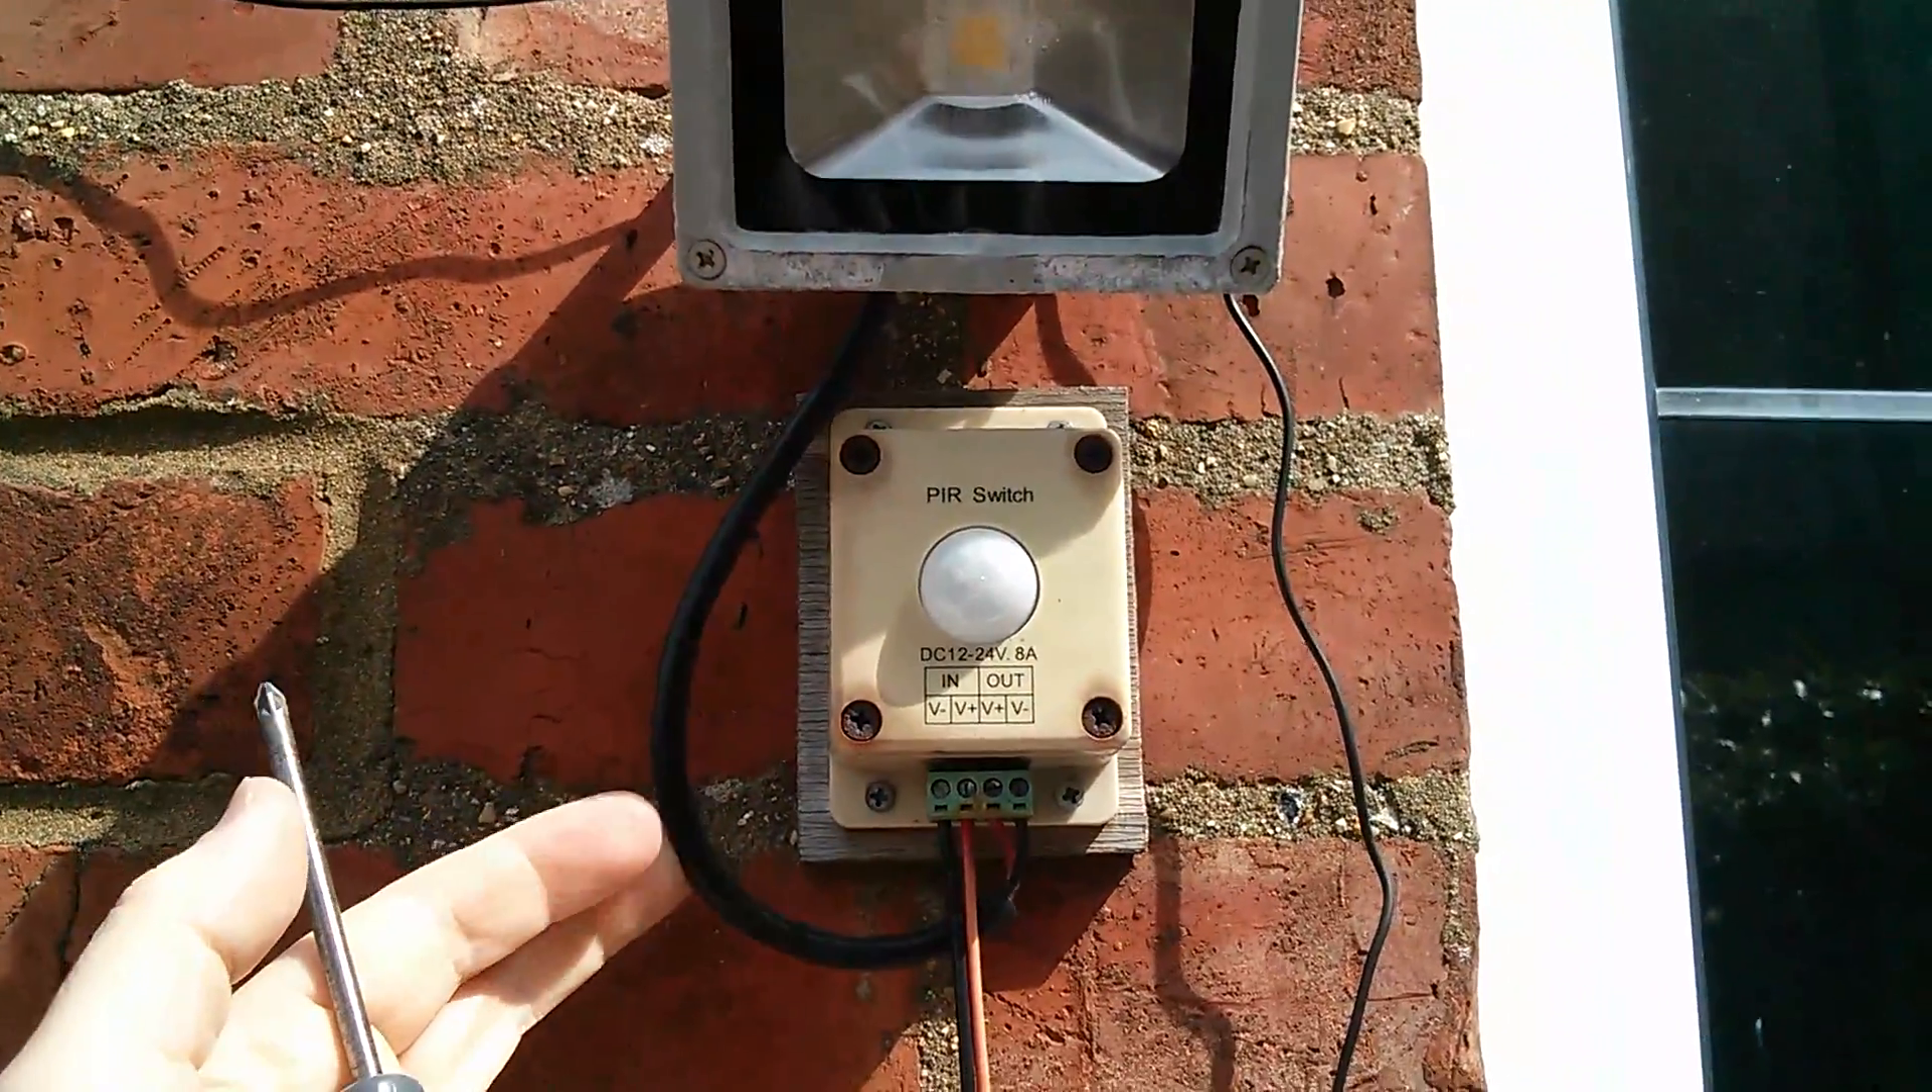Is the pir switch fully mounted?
Yes.